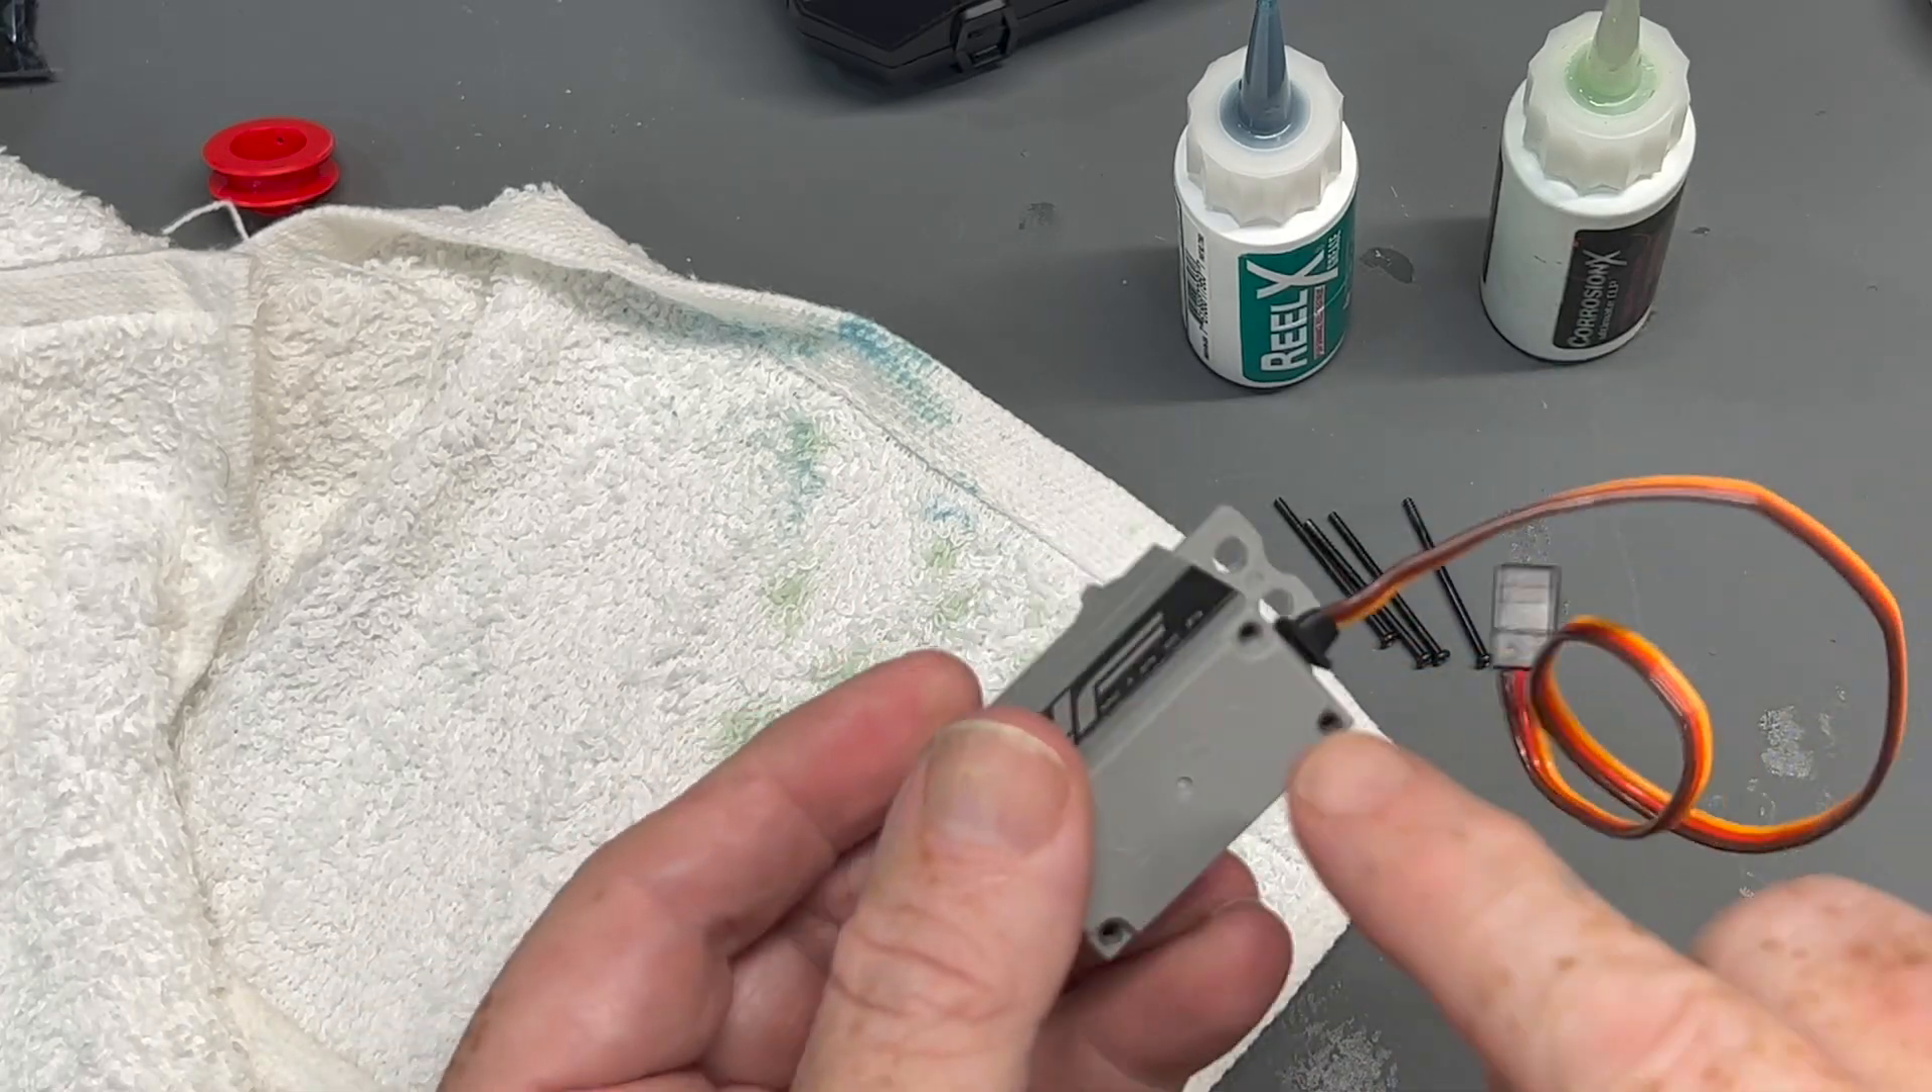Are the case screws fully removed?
Yes.